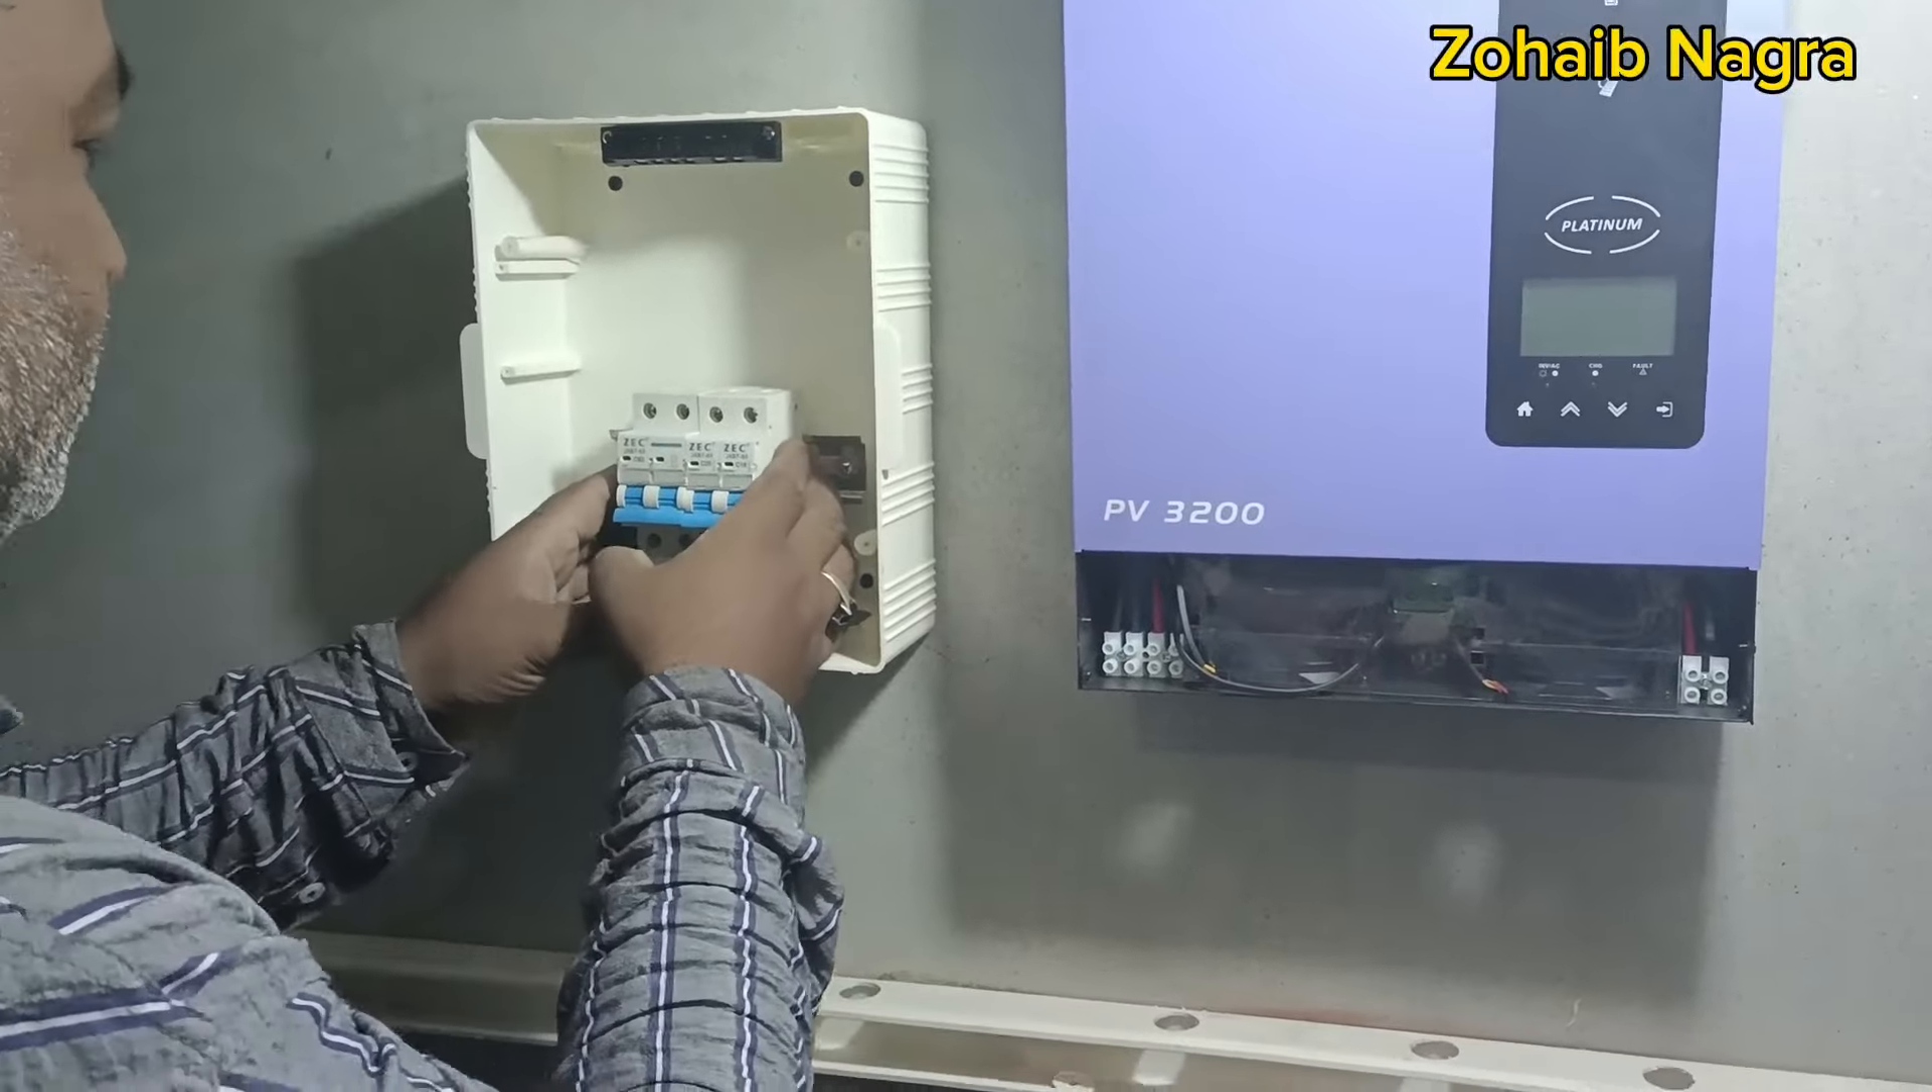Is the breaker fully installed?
No.